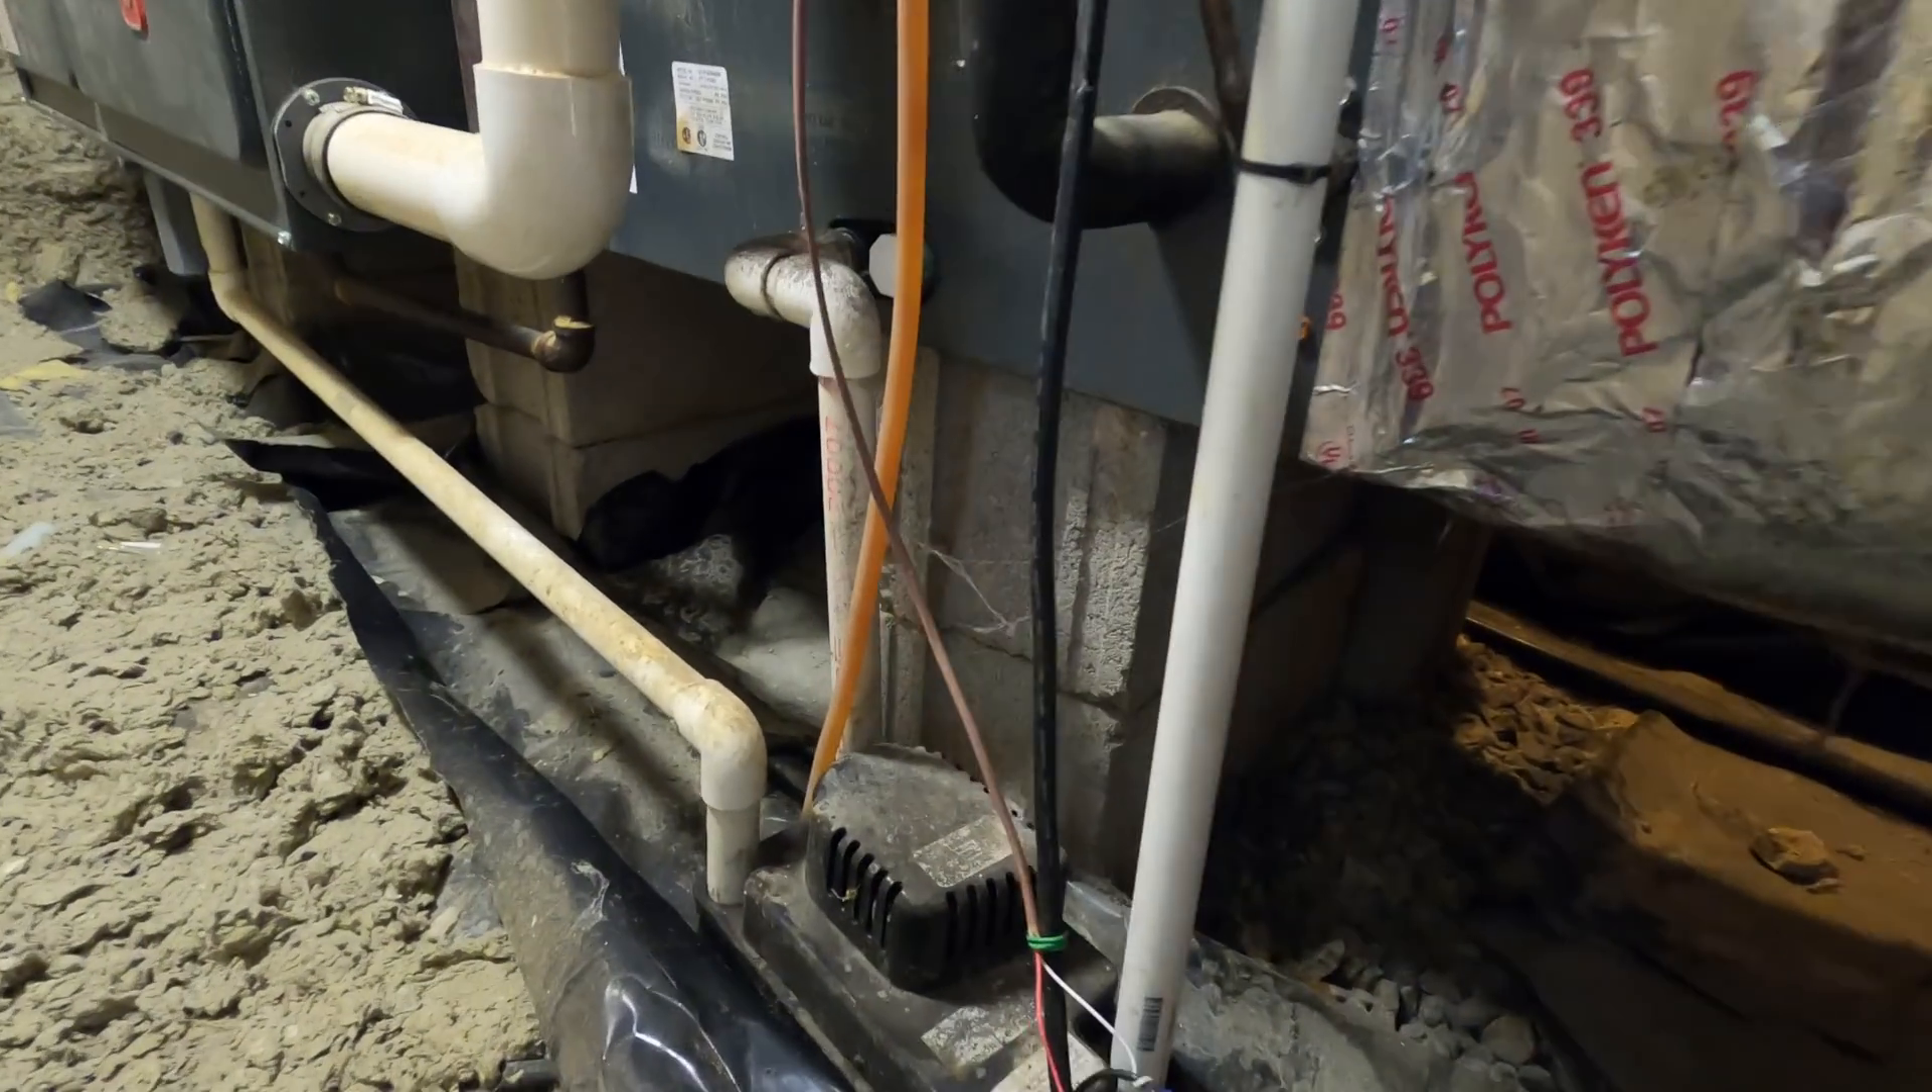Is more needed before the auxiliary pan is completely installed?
Yes.